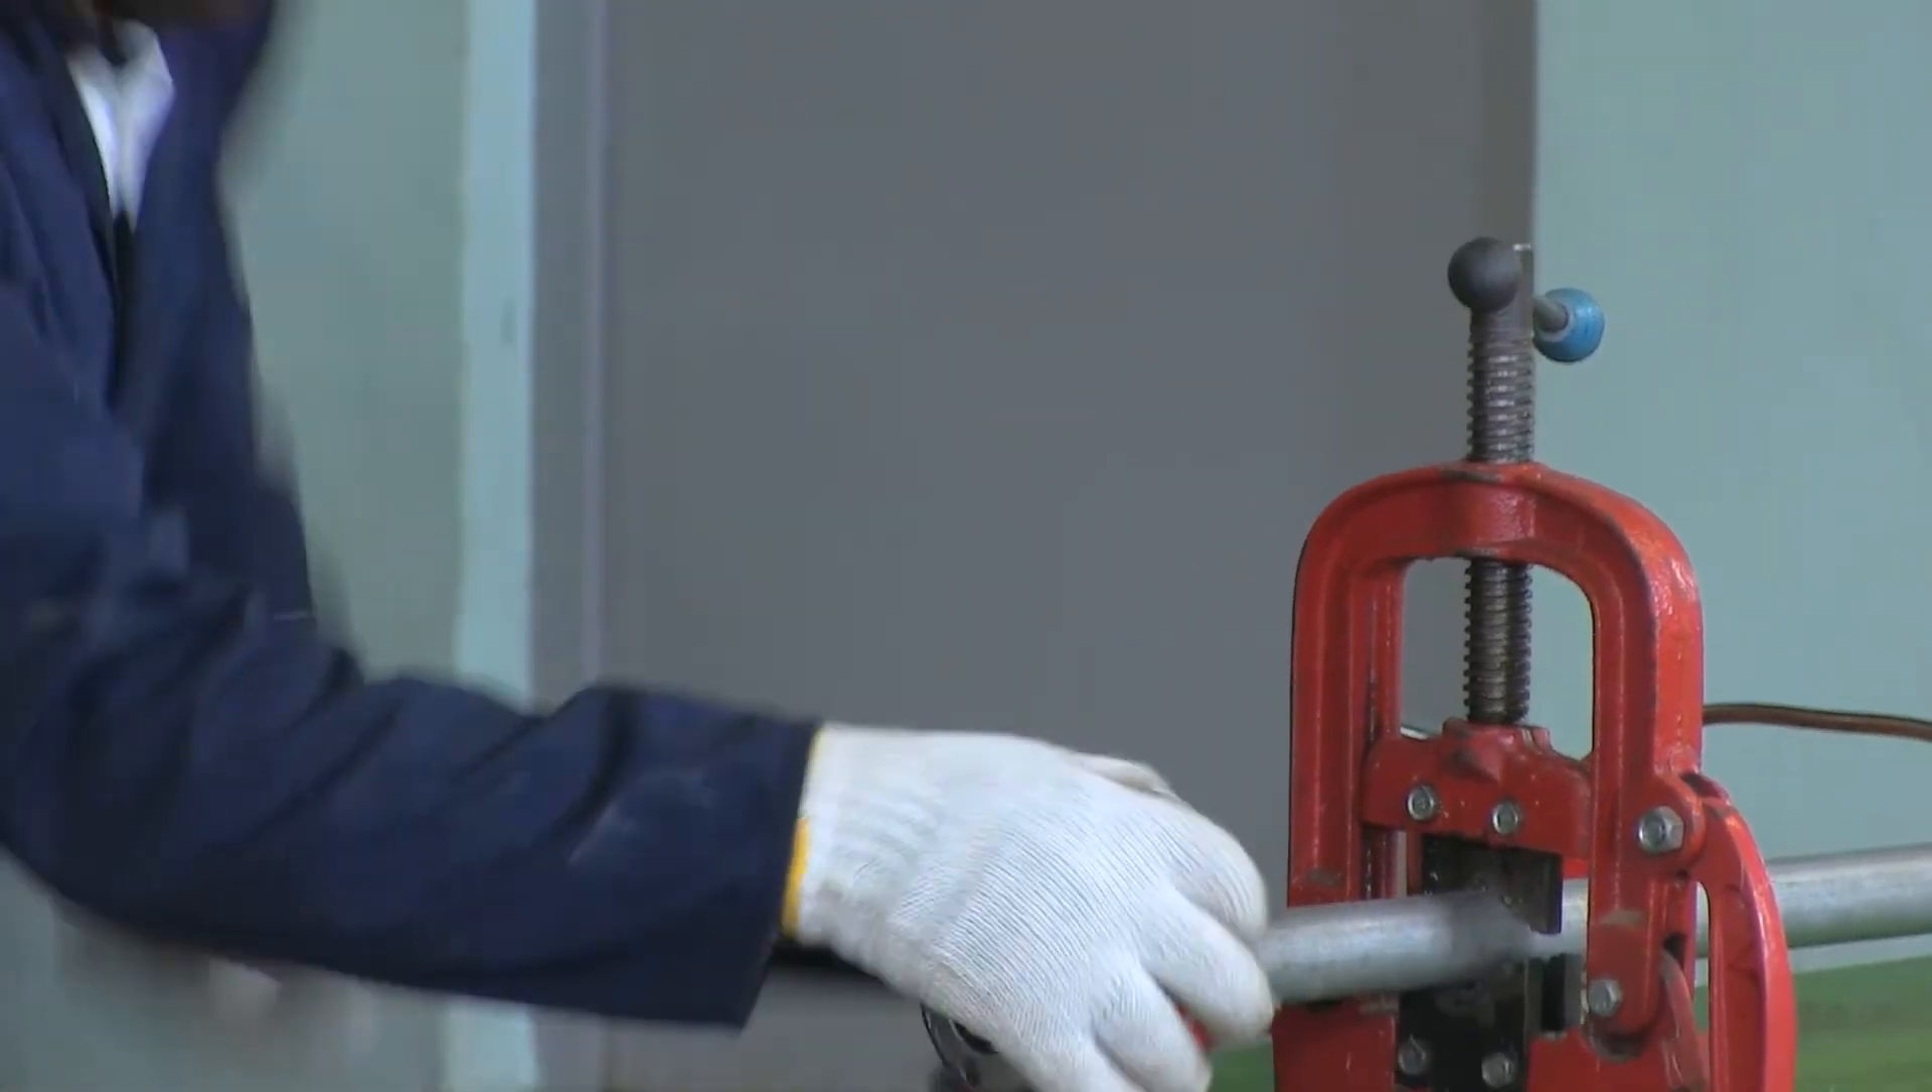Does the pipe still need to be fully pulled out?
Yes.